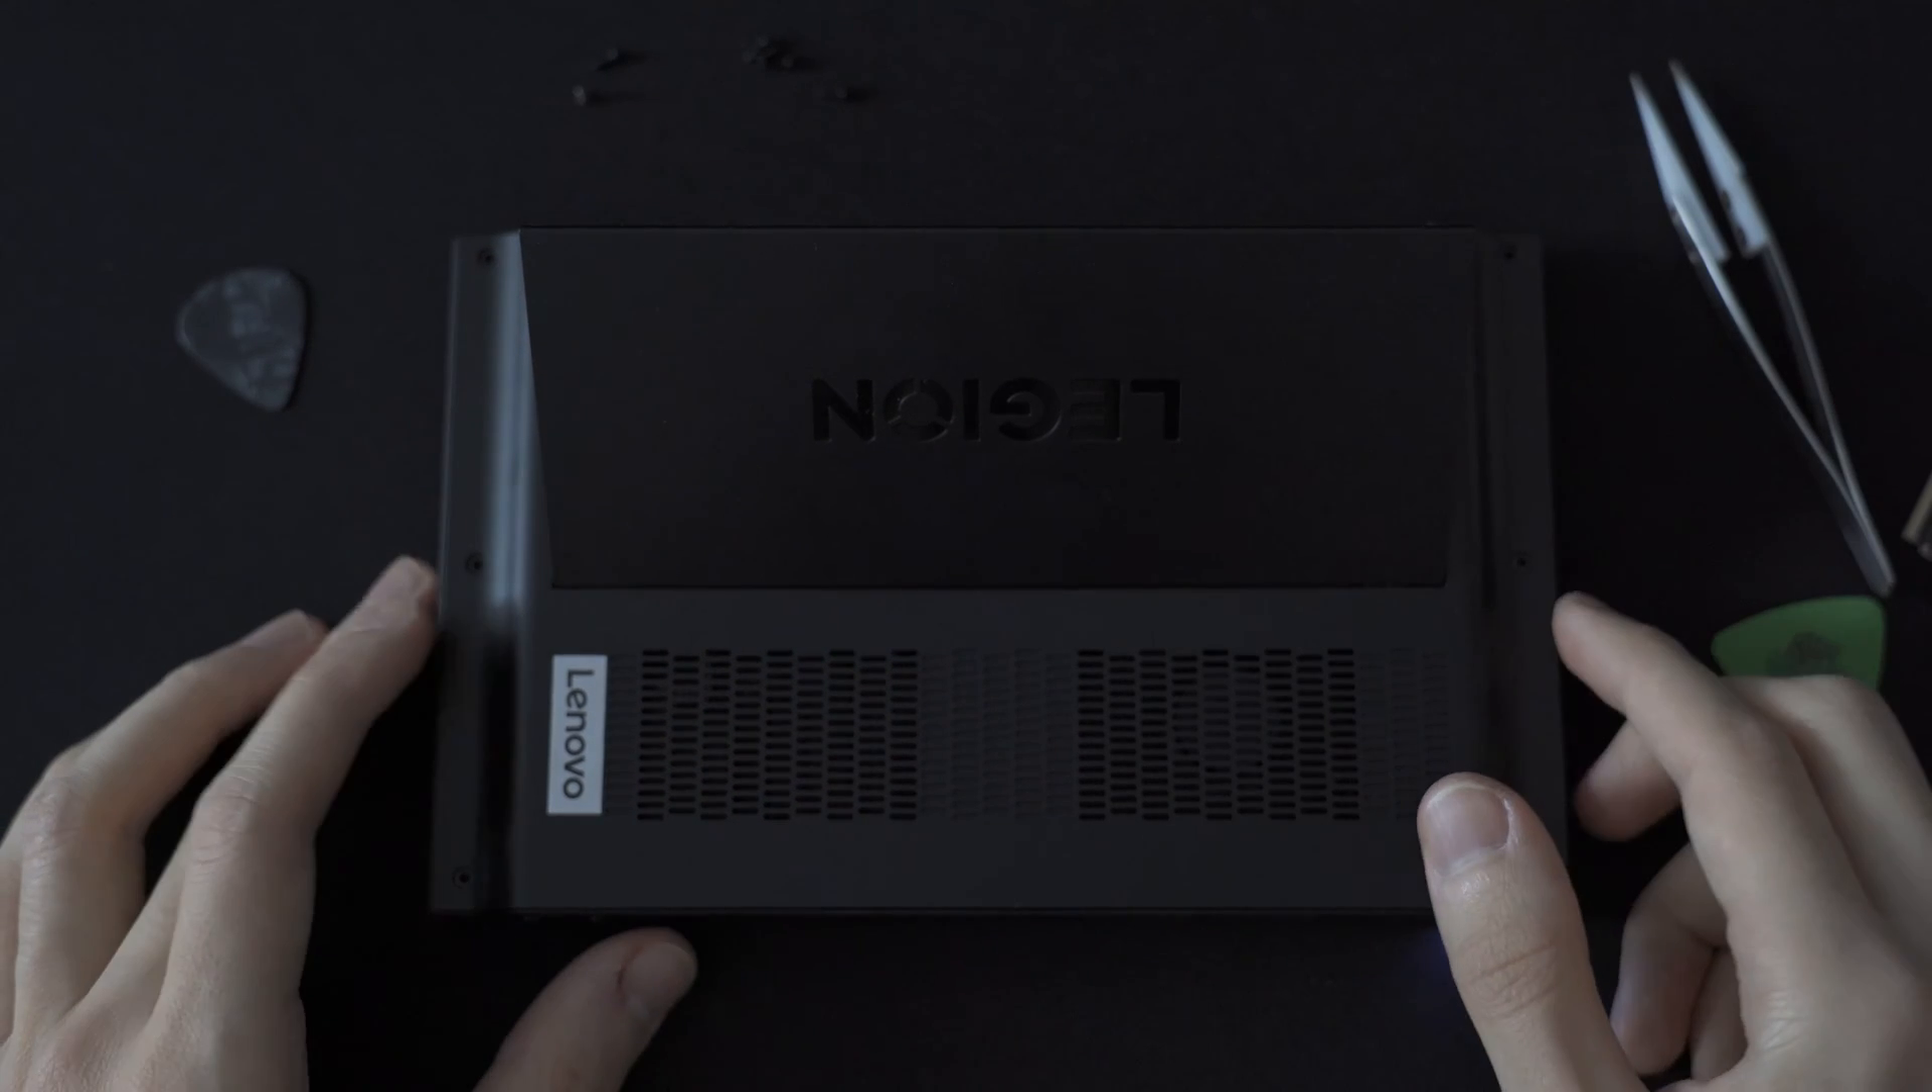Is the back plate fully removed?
No.